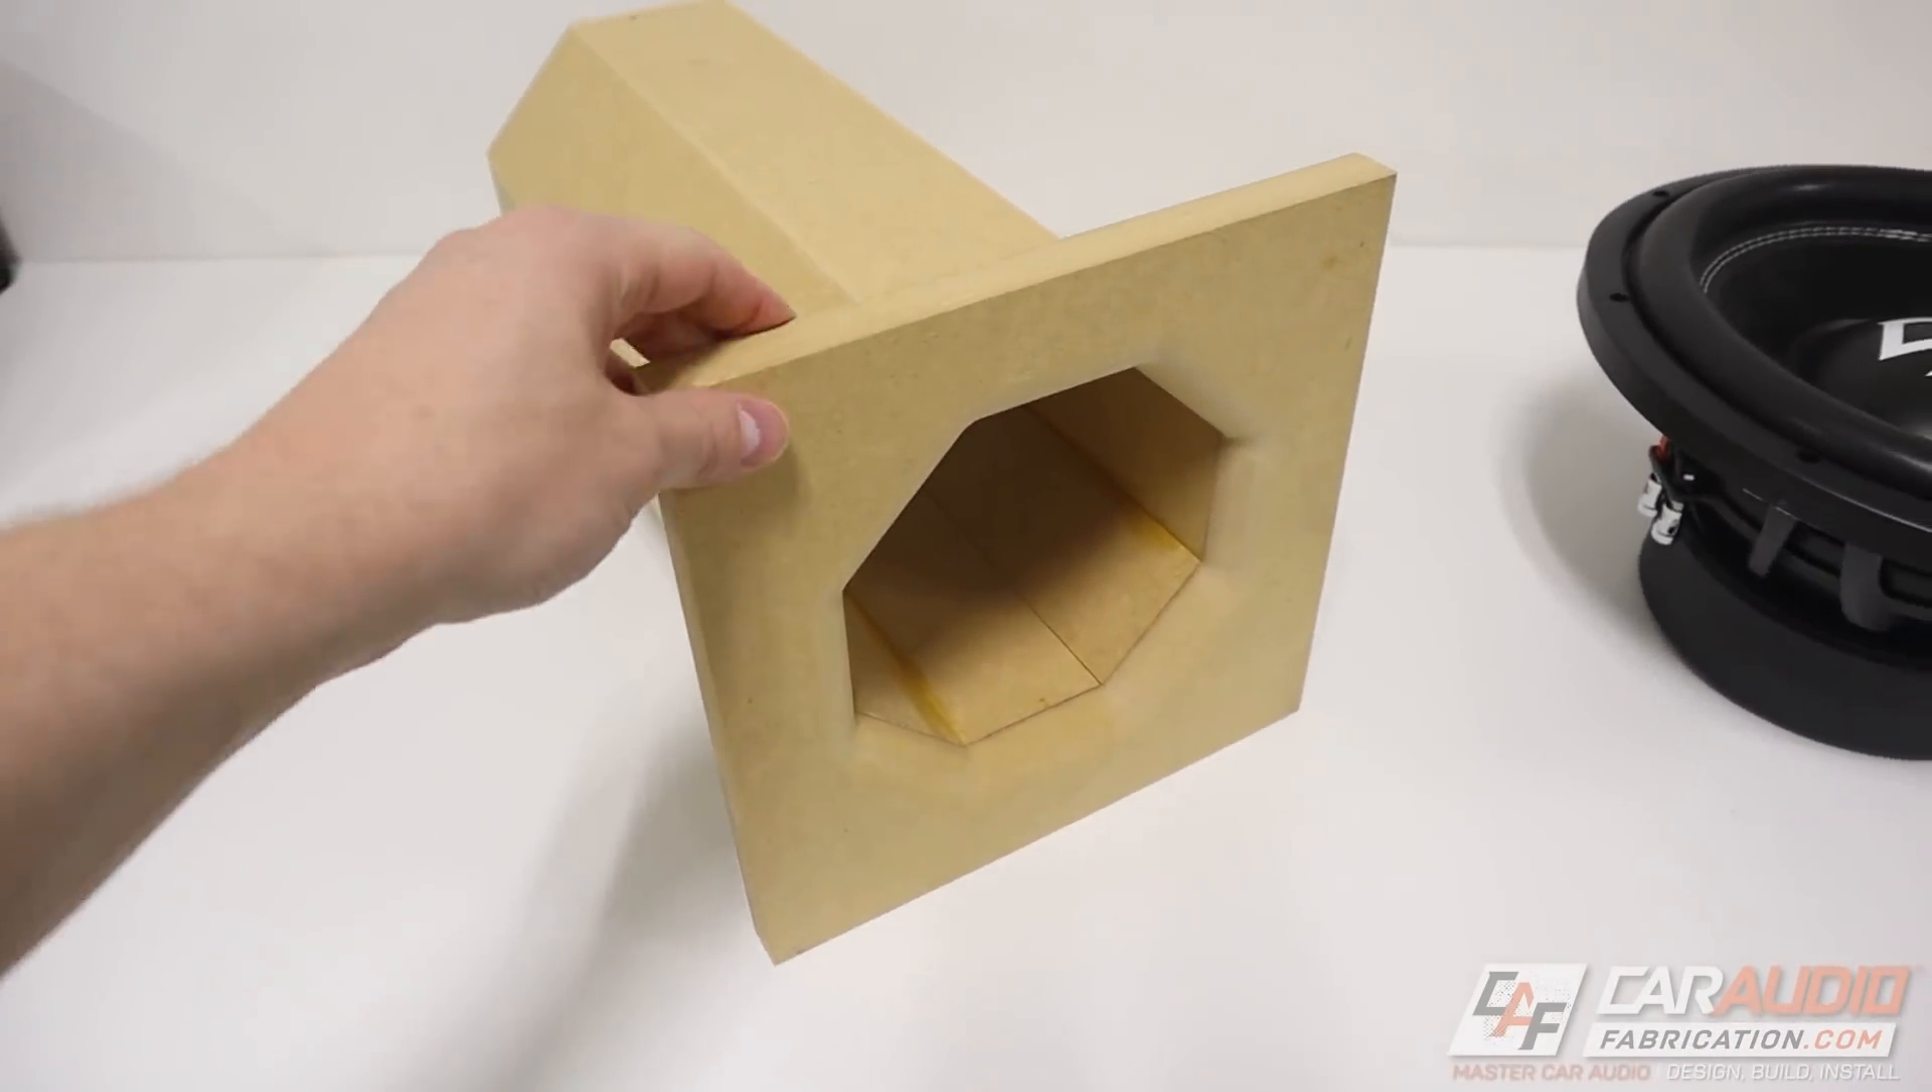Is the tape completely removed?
Yes.